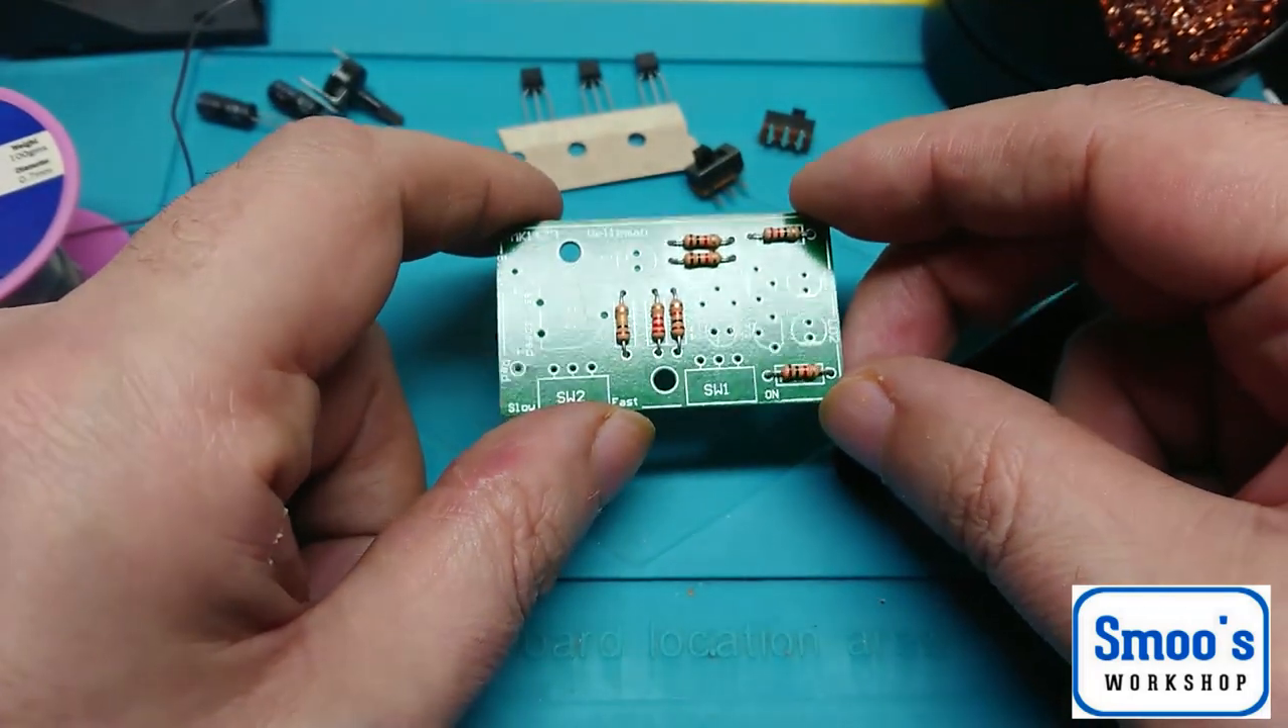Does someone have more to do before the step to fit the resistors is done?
No.